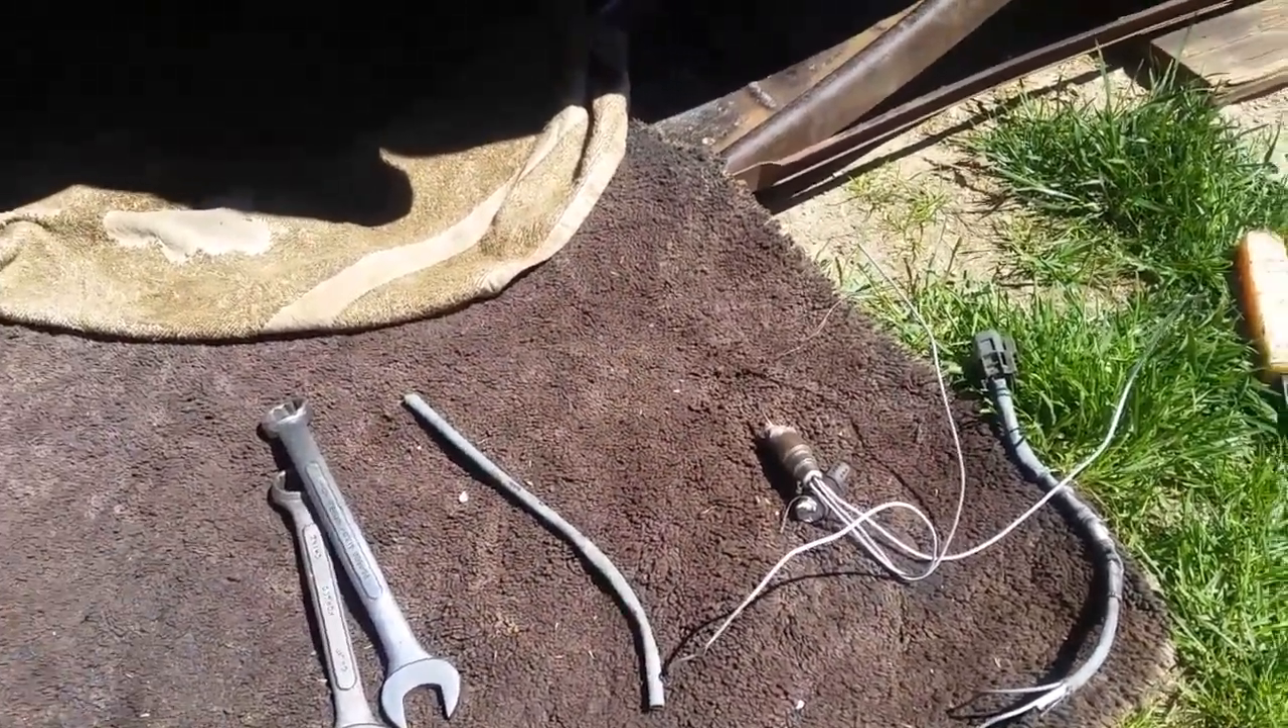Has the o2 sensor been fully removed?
Yes.